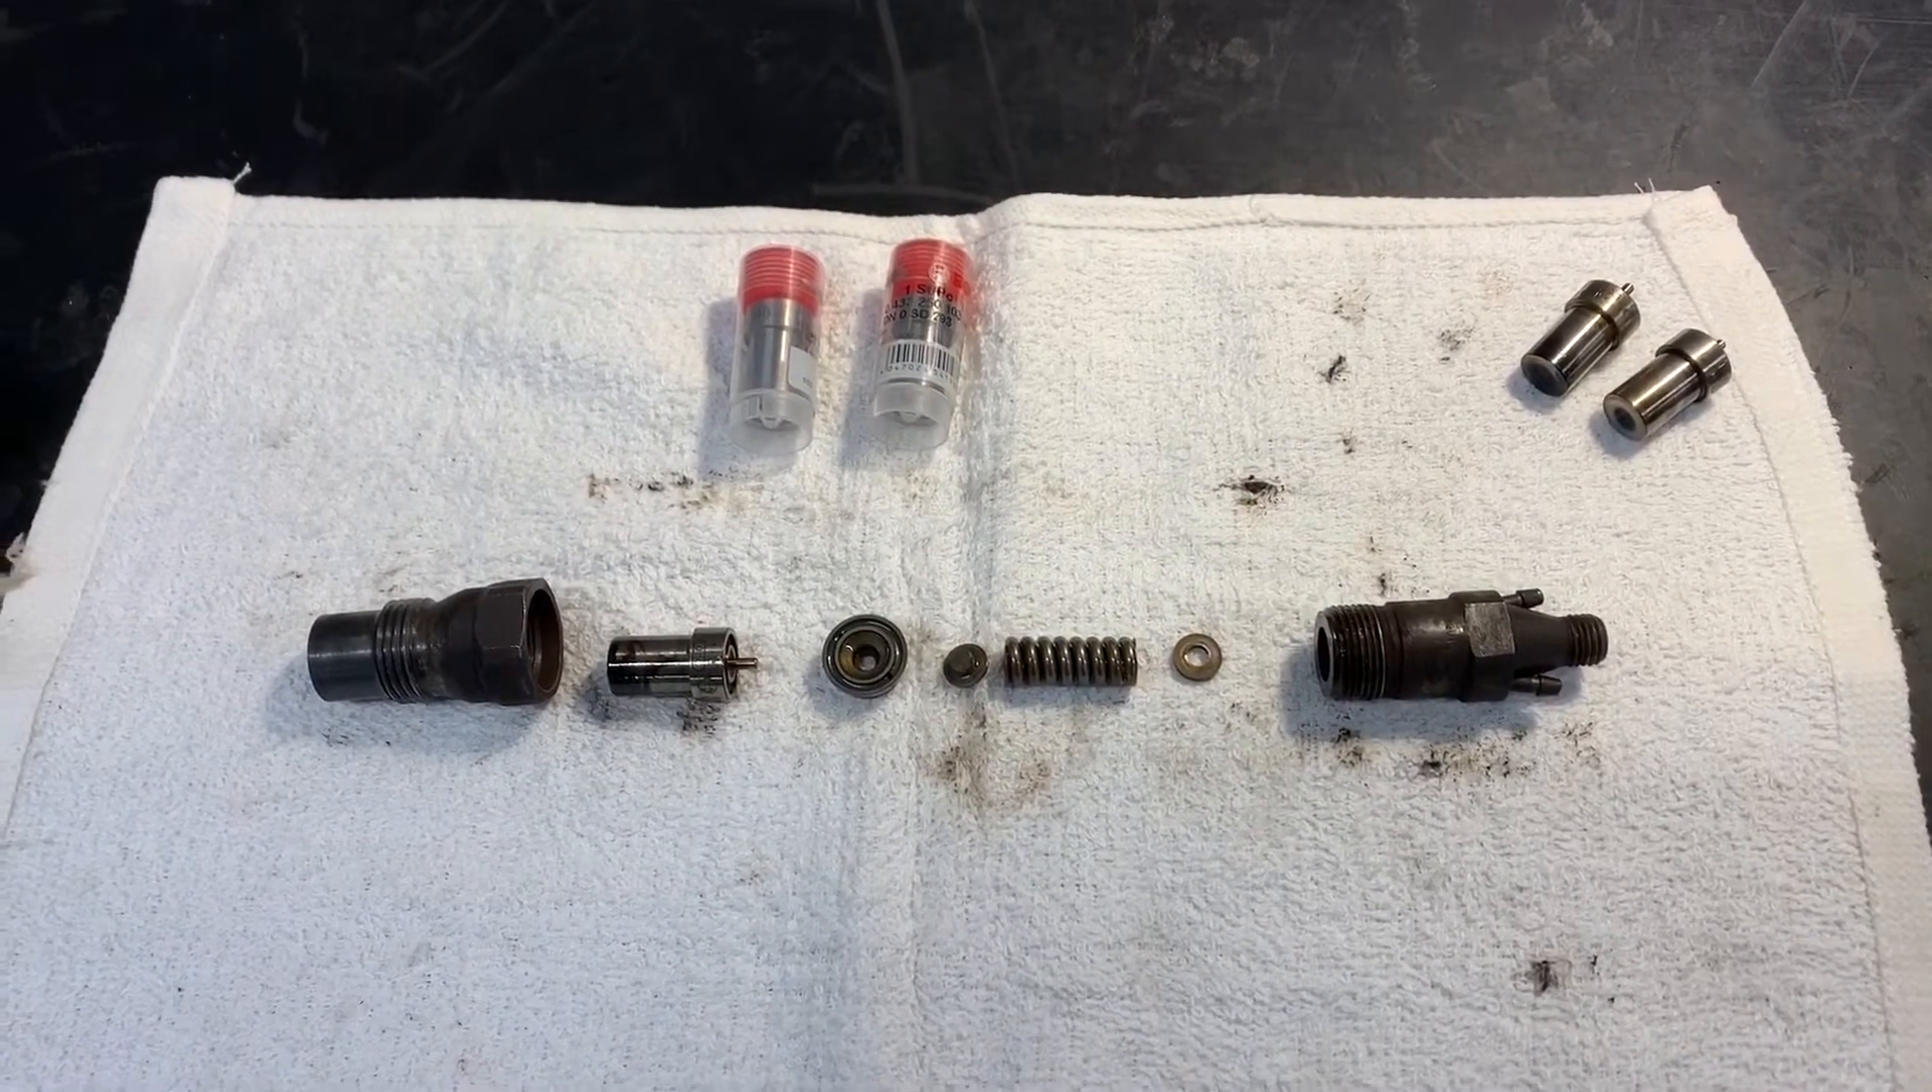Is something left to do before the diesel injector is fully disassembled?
No.